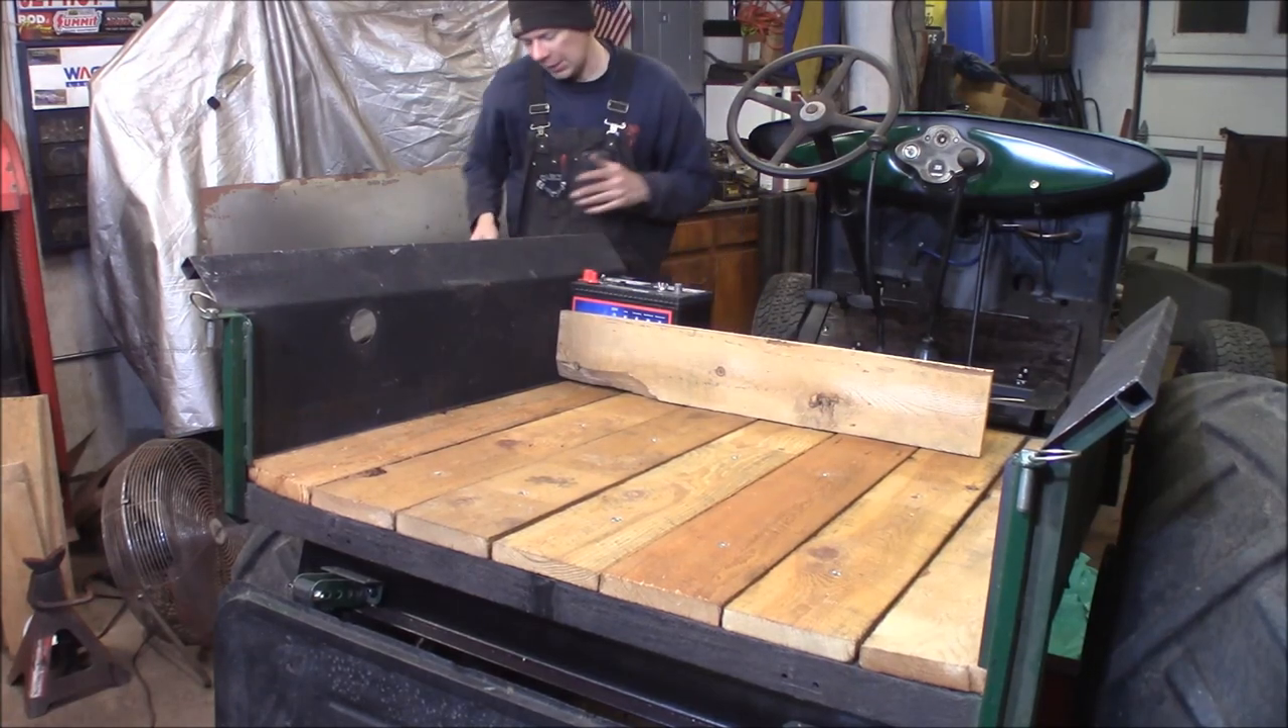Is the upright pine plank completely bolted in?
No.